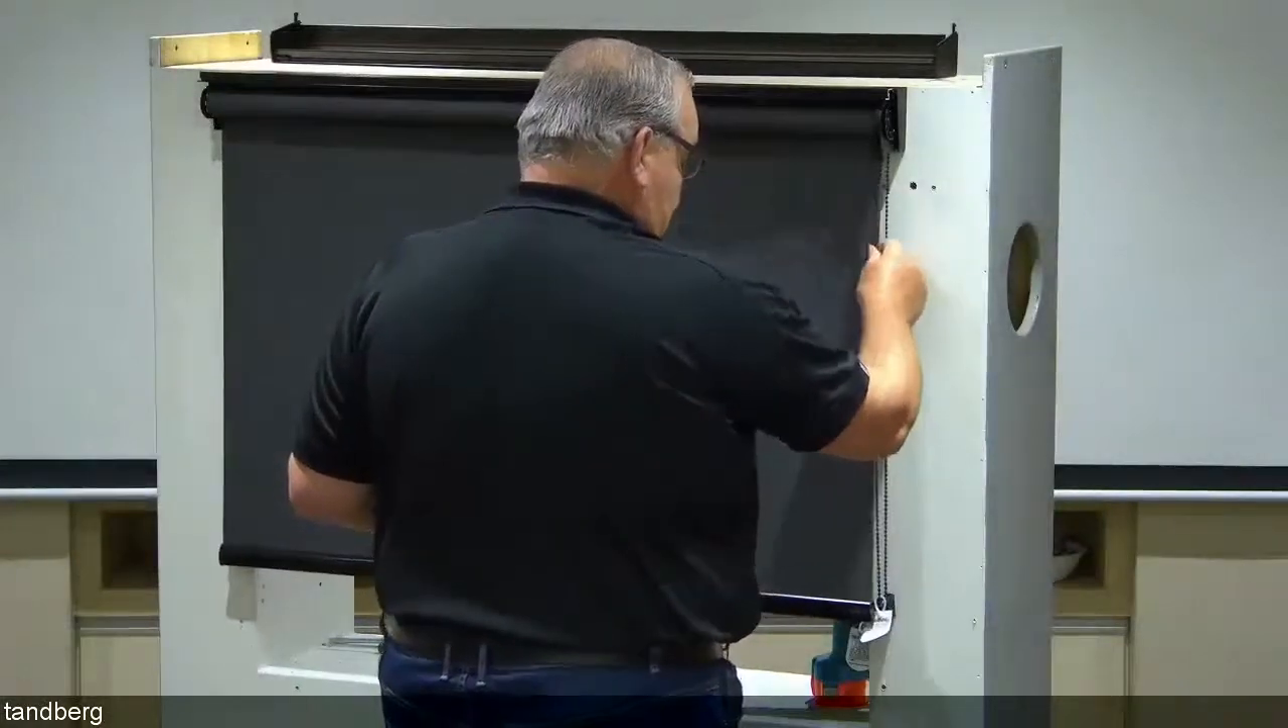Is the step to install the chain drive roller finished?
Yes.